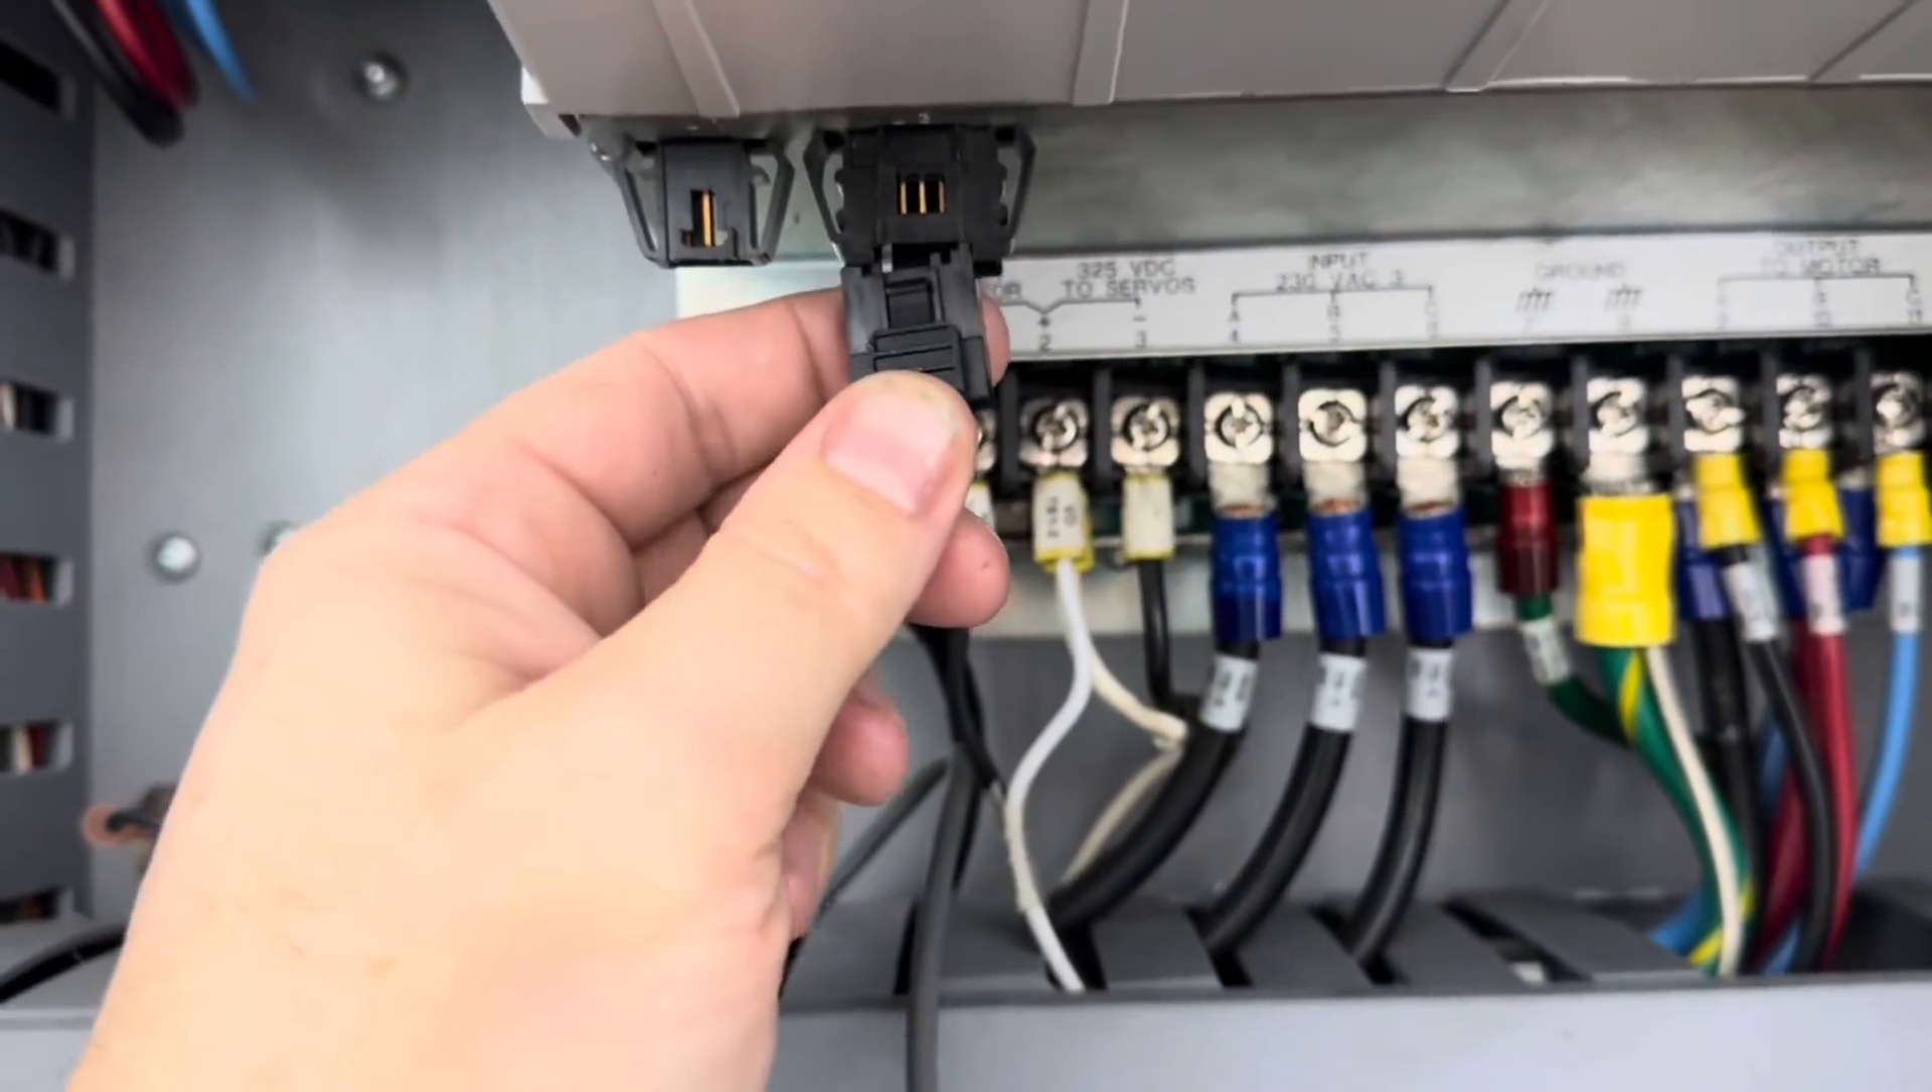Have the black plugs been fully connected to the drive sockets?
No.